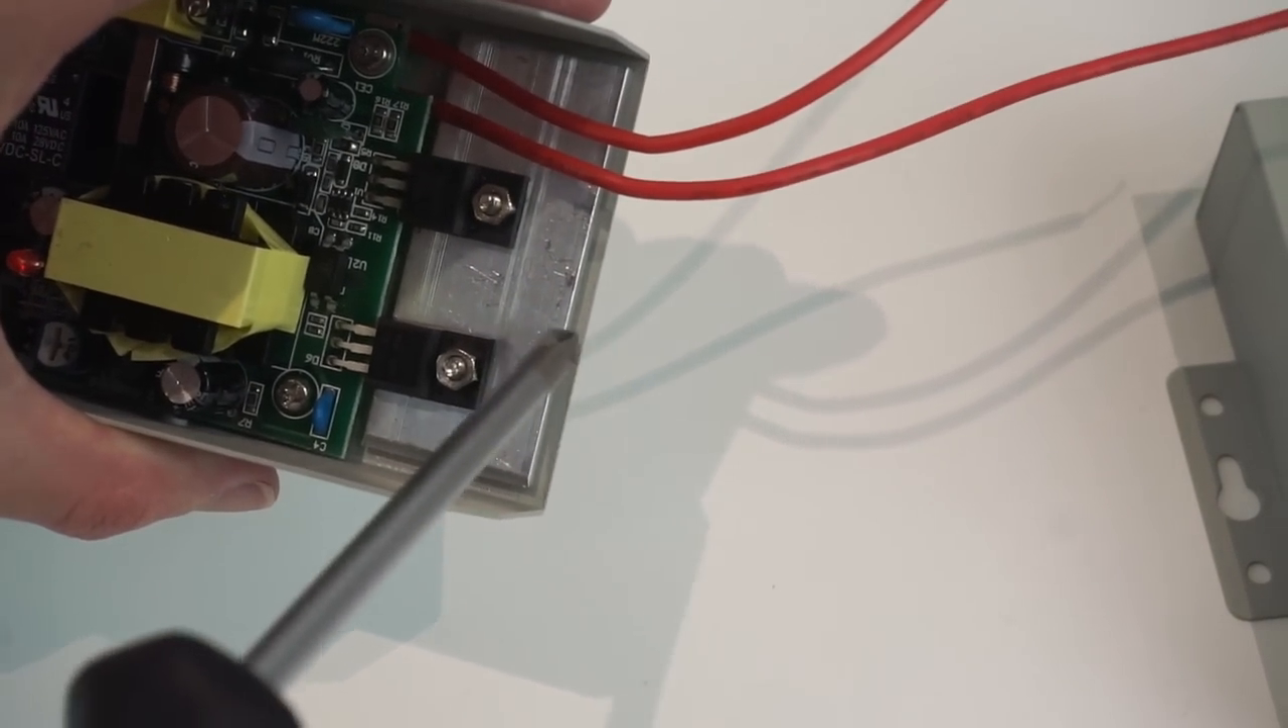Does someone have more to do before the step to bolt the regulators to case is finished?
No.